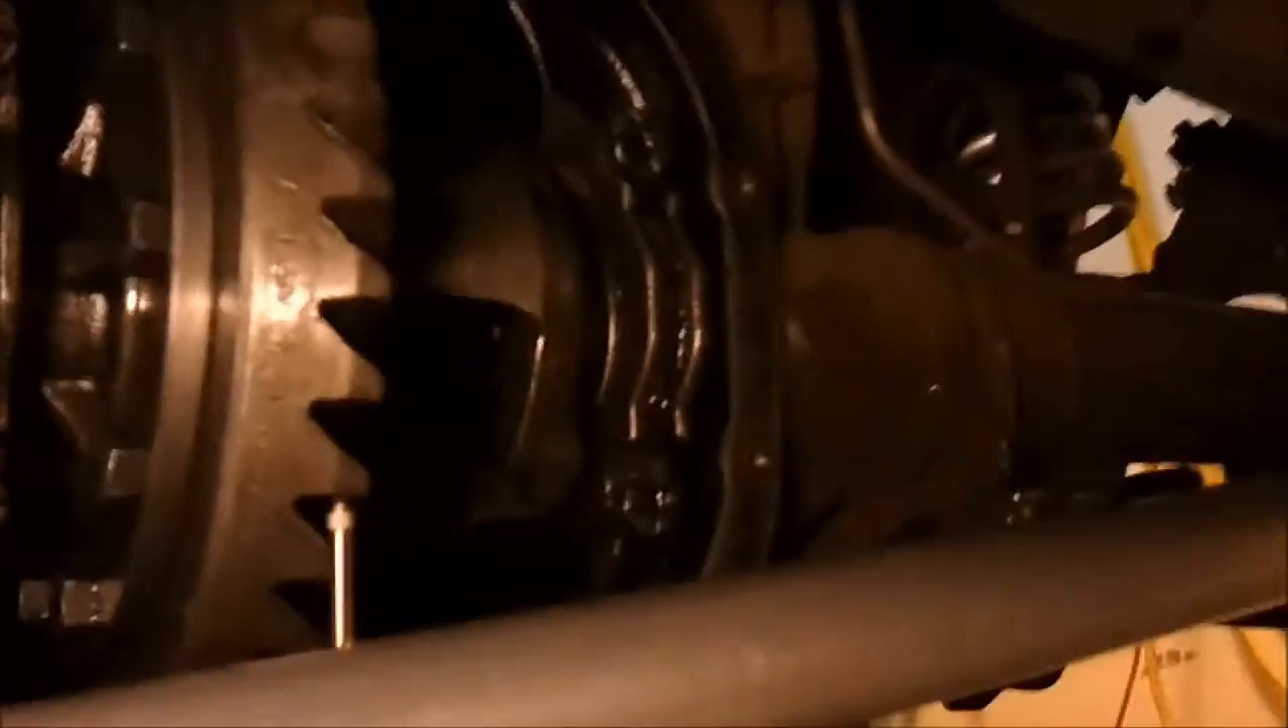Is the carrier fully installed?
Yes.